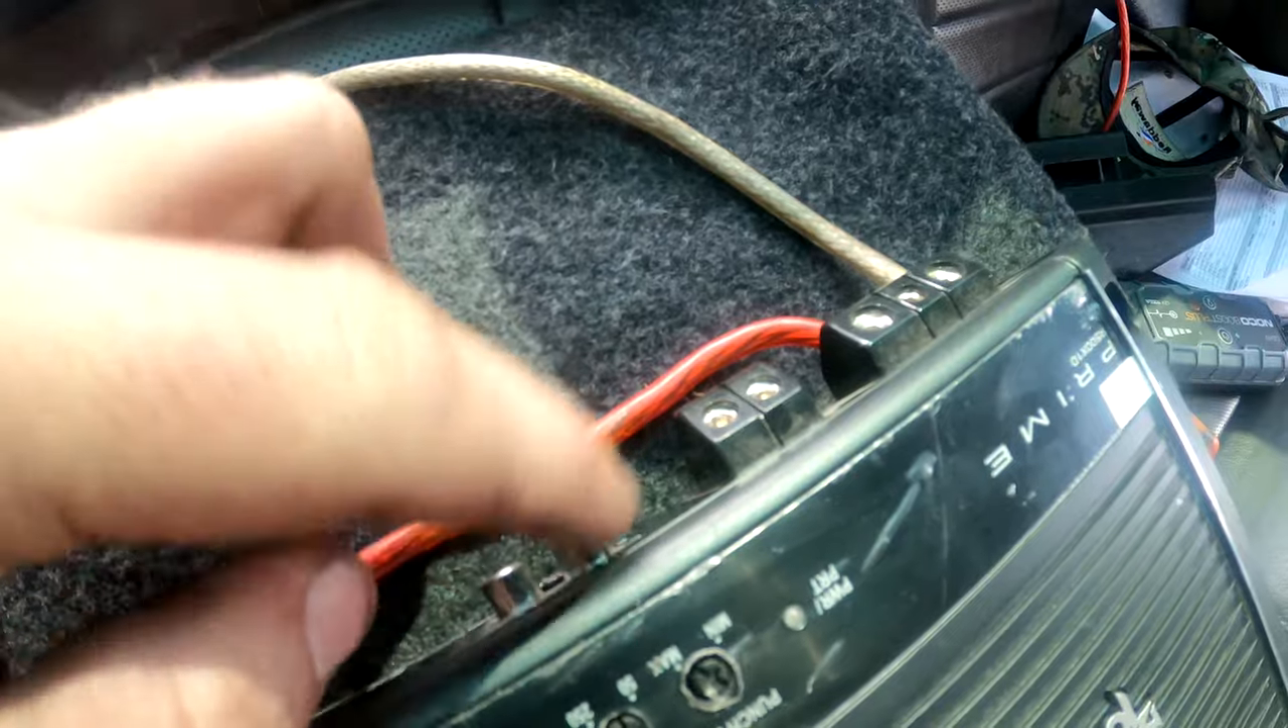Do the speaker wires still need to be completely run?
Yes.